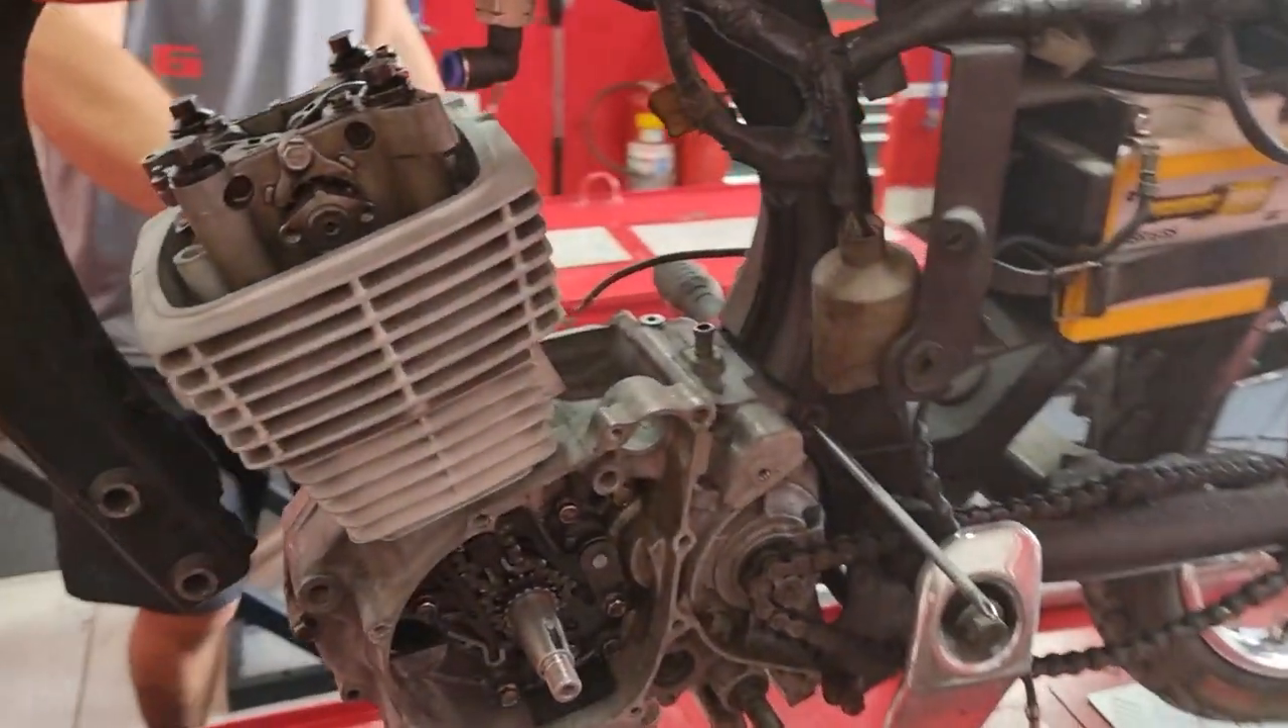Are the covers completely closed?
No.